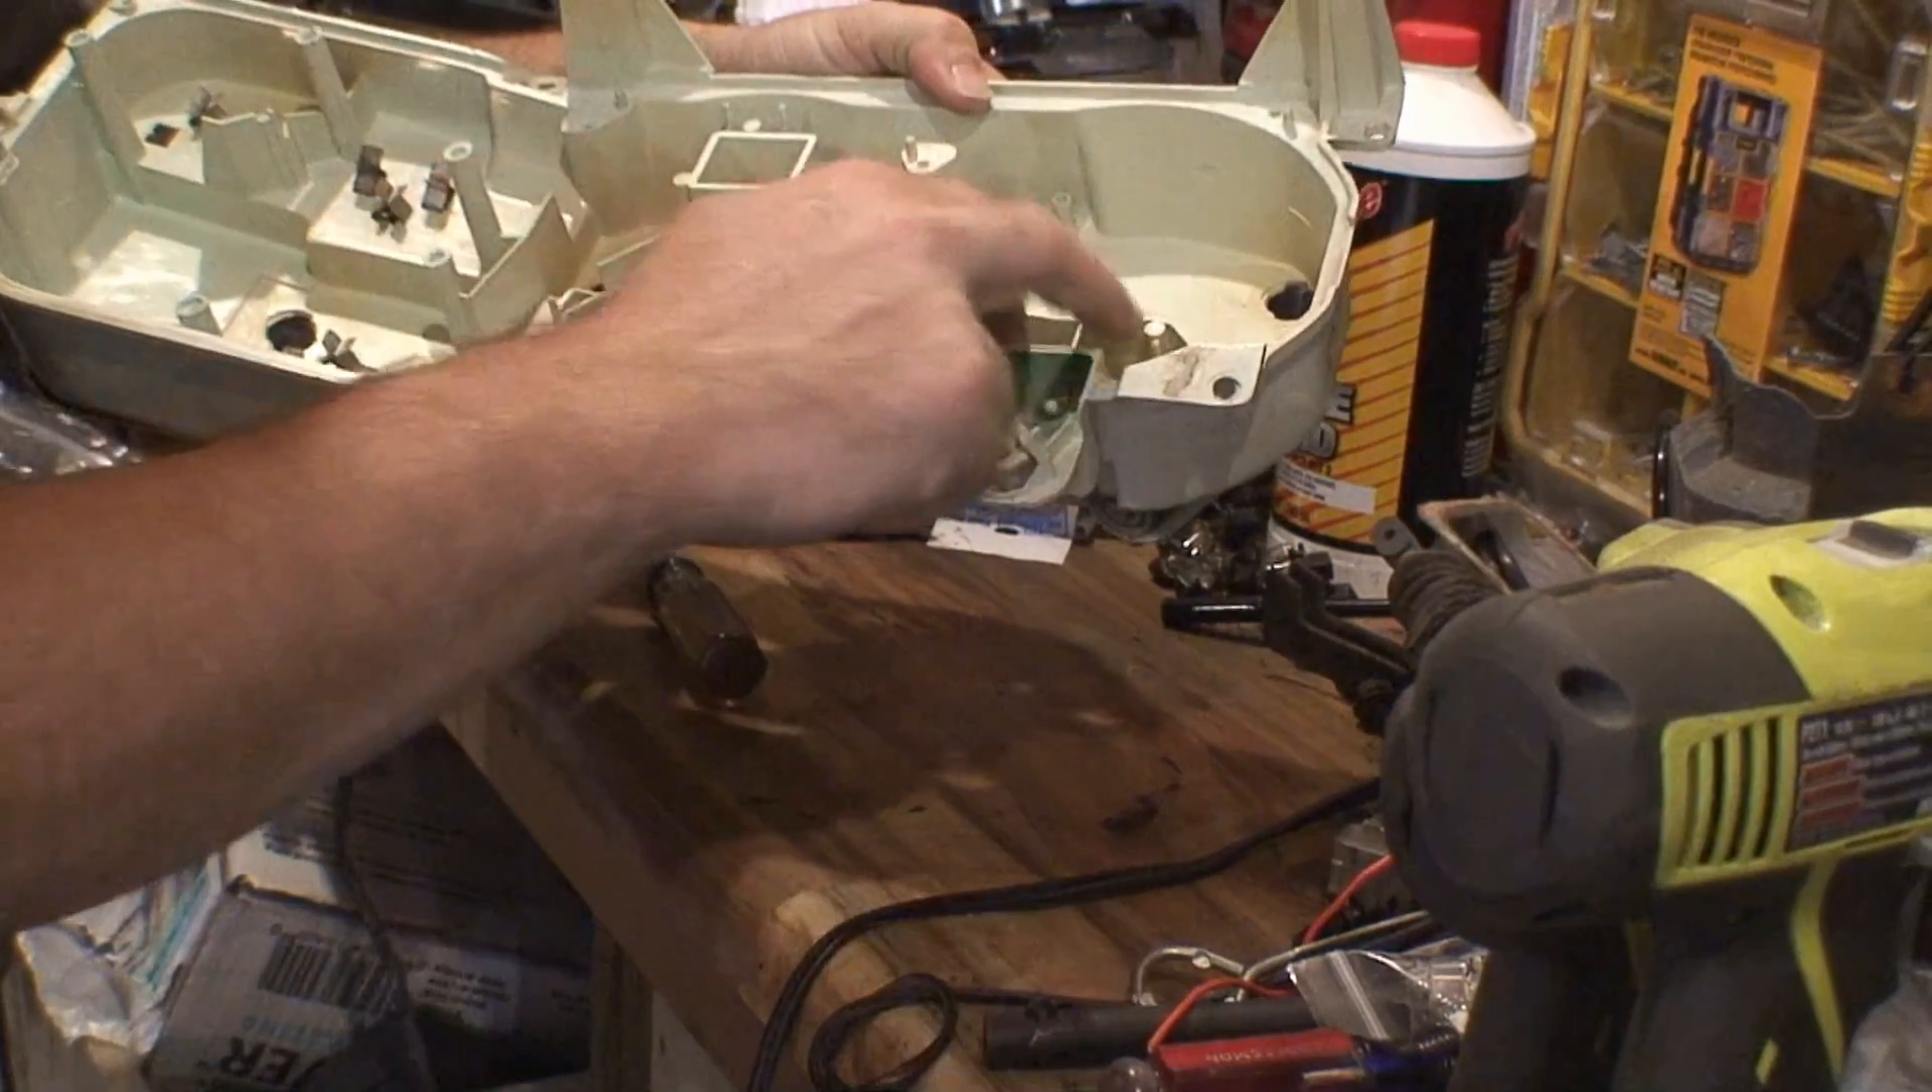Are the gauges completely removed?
Yes.